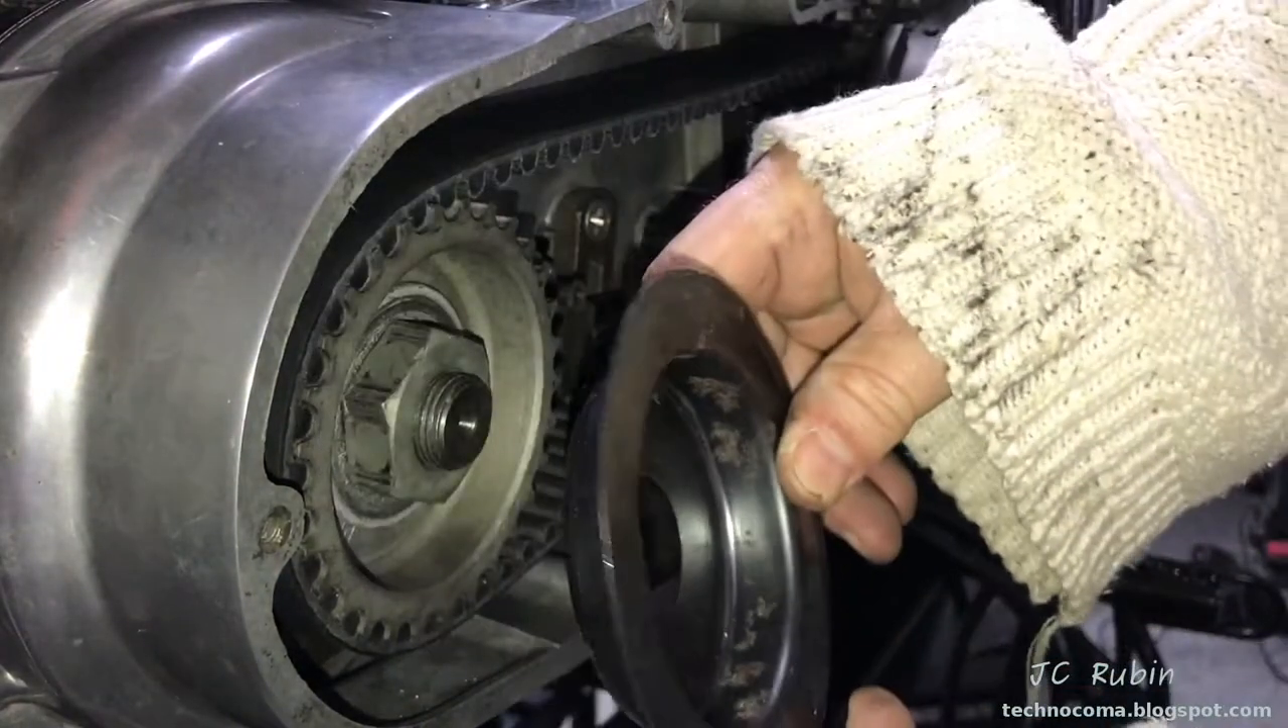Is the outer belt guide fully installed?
No.